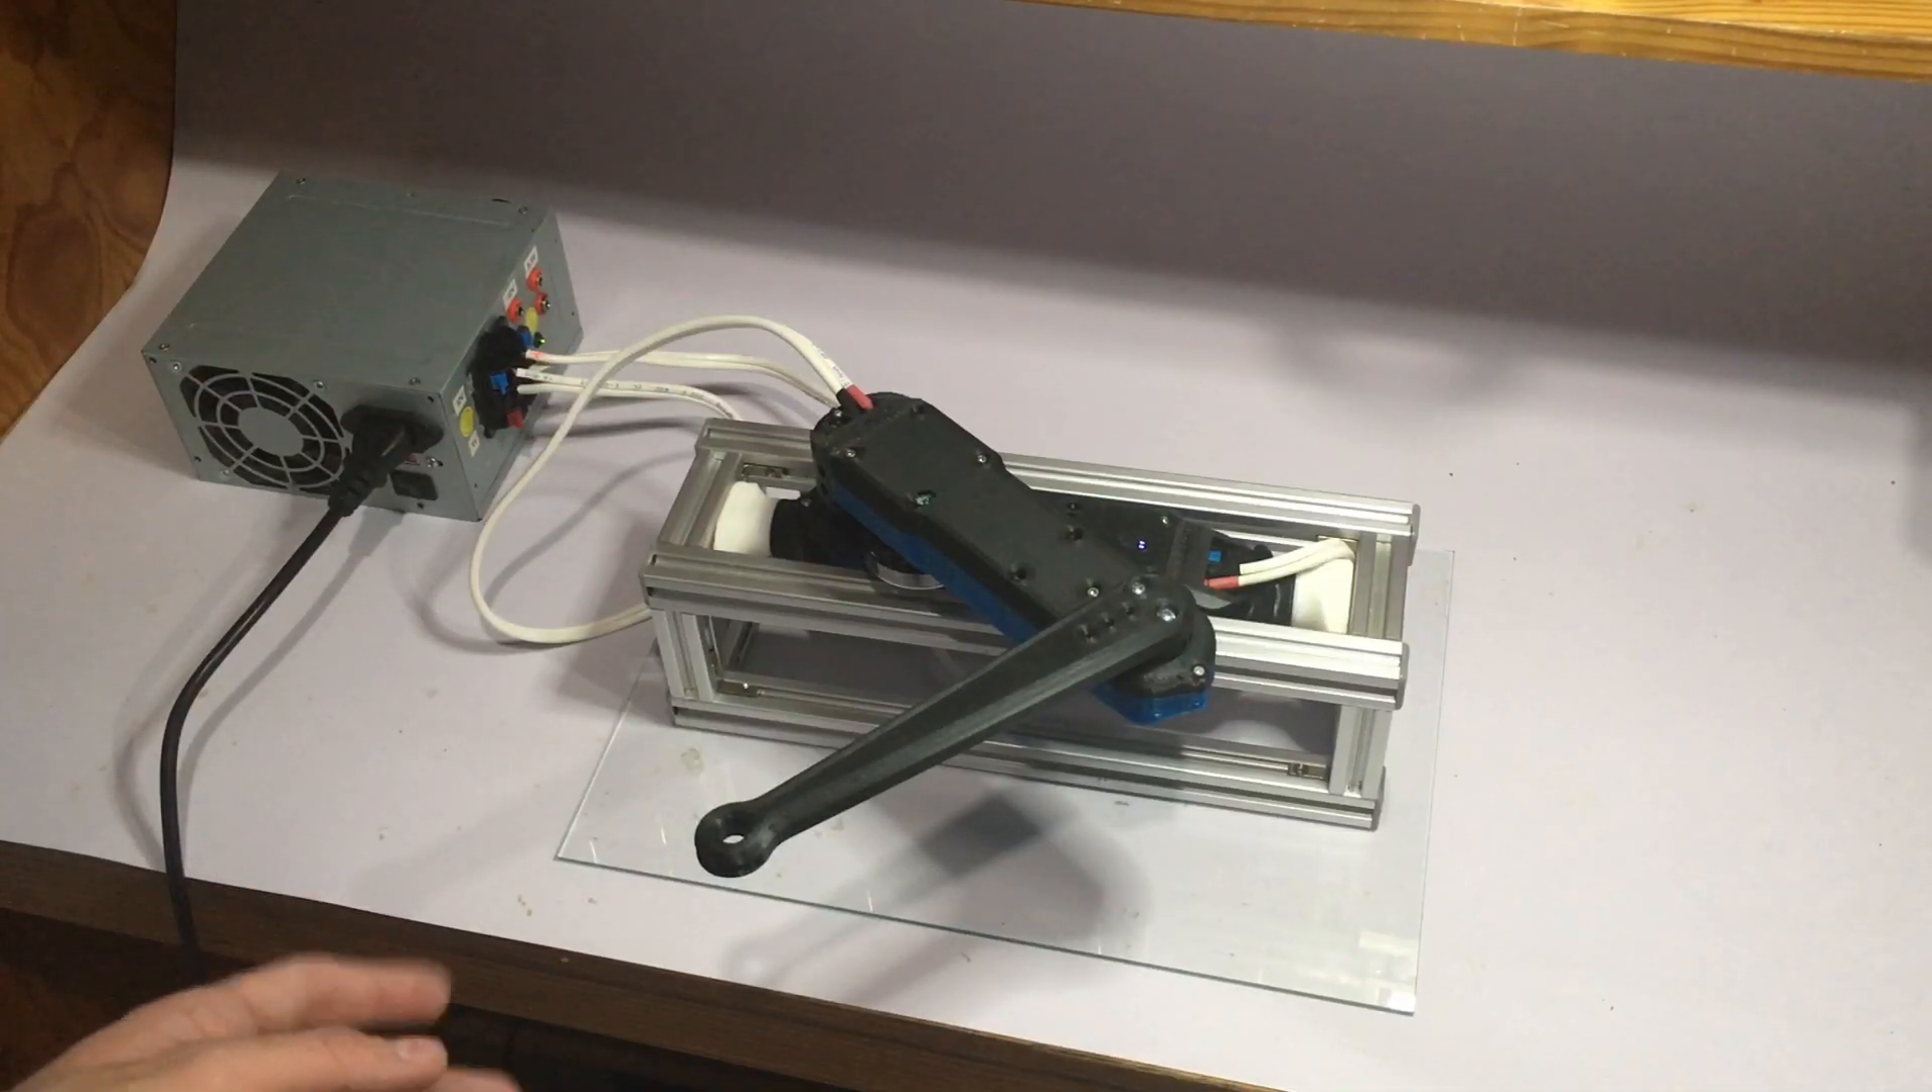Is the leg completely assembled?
Yes.